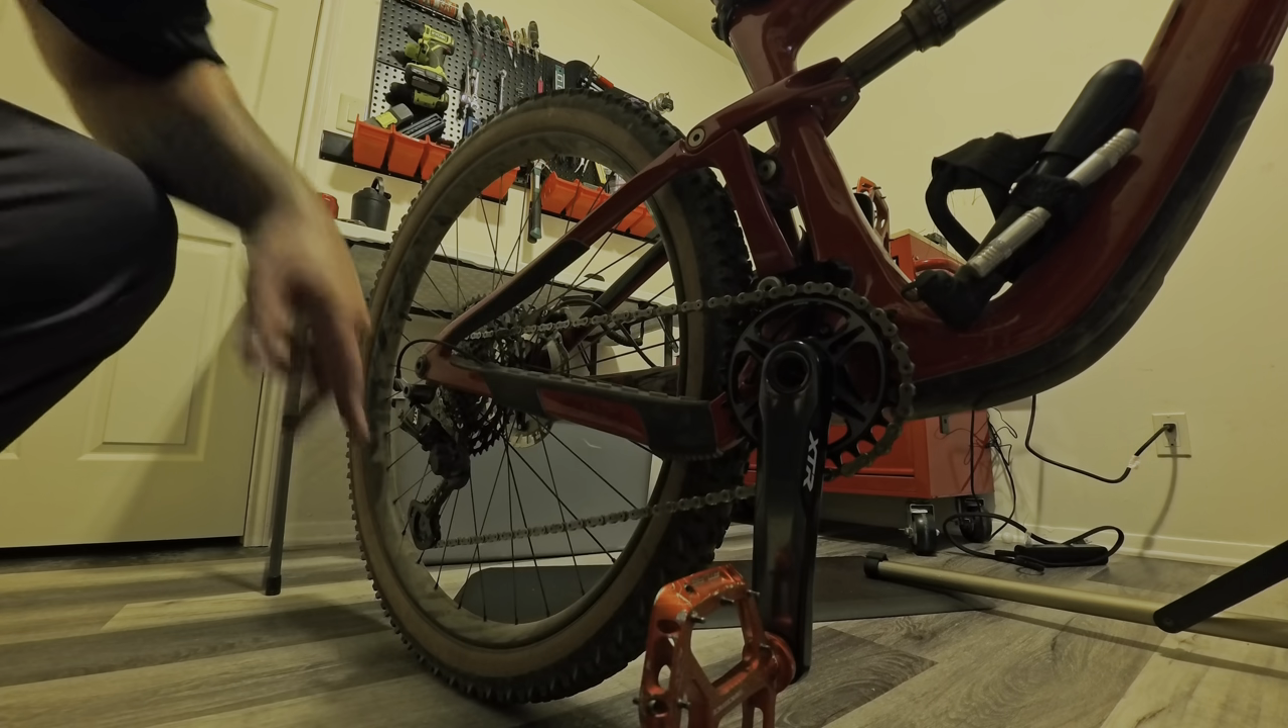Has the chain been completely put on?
Yes.